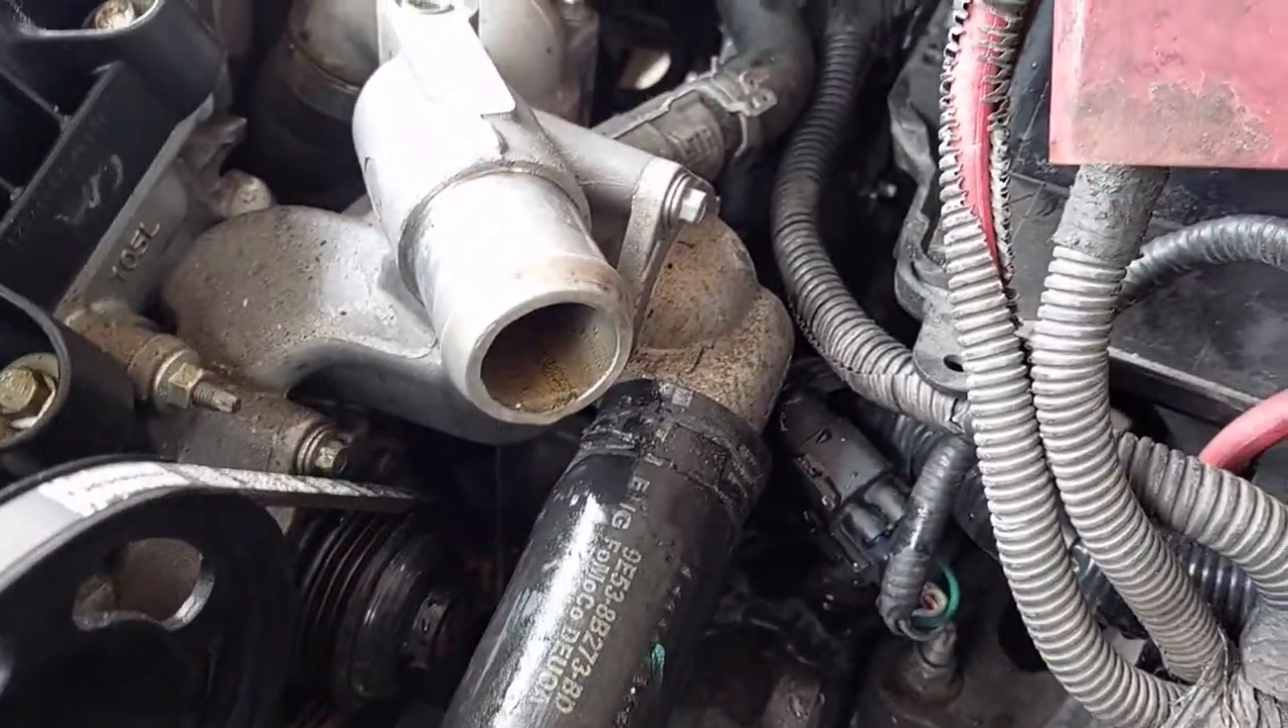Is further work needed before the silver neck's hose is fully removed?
No.